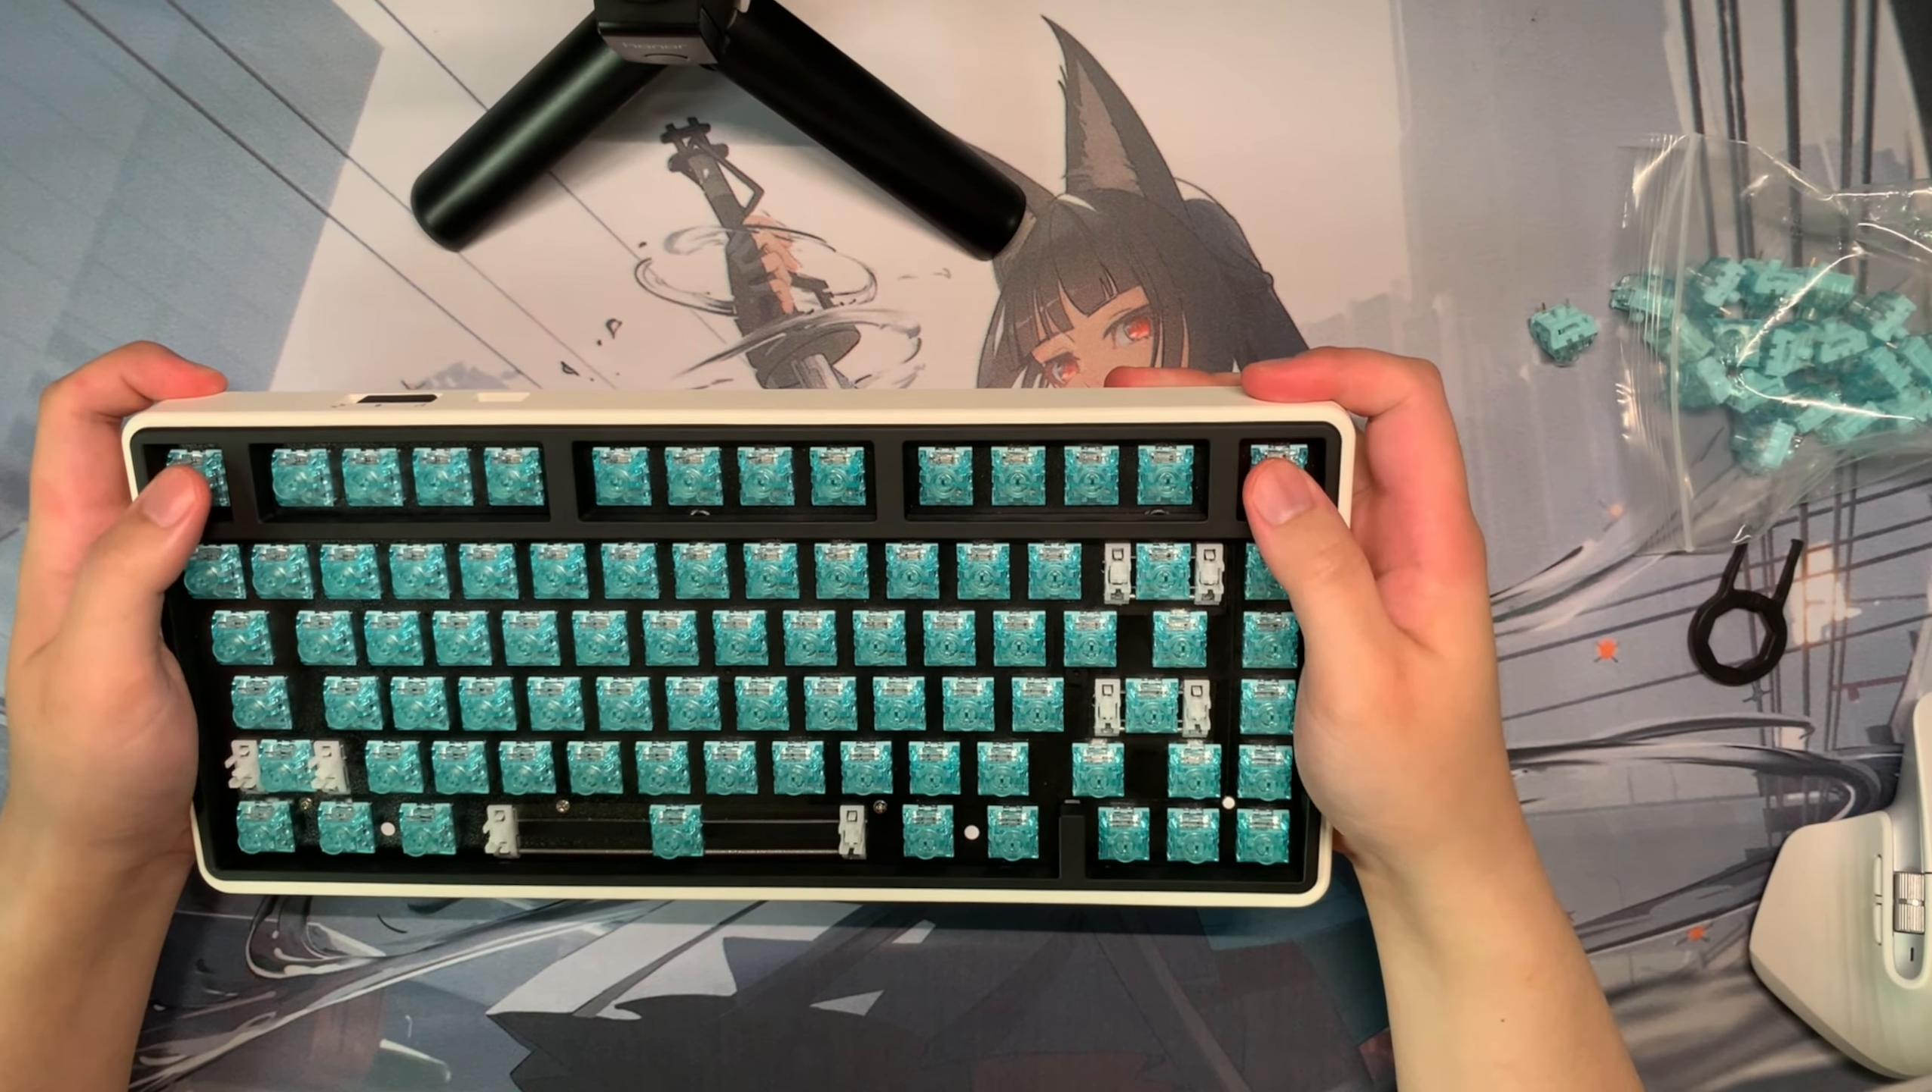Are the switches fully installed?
Yes.